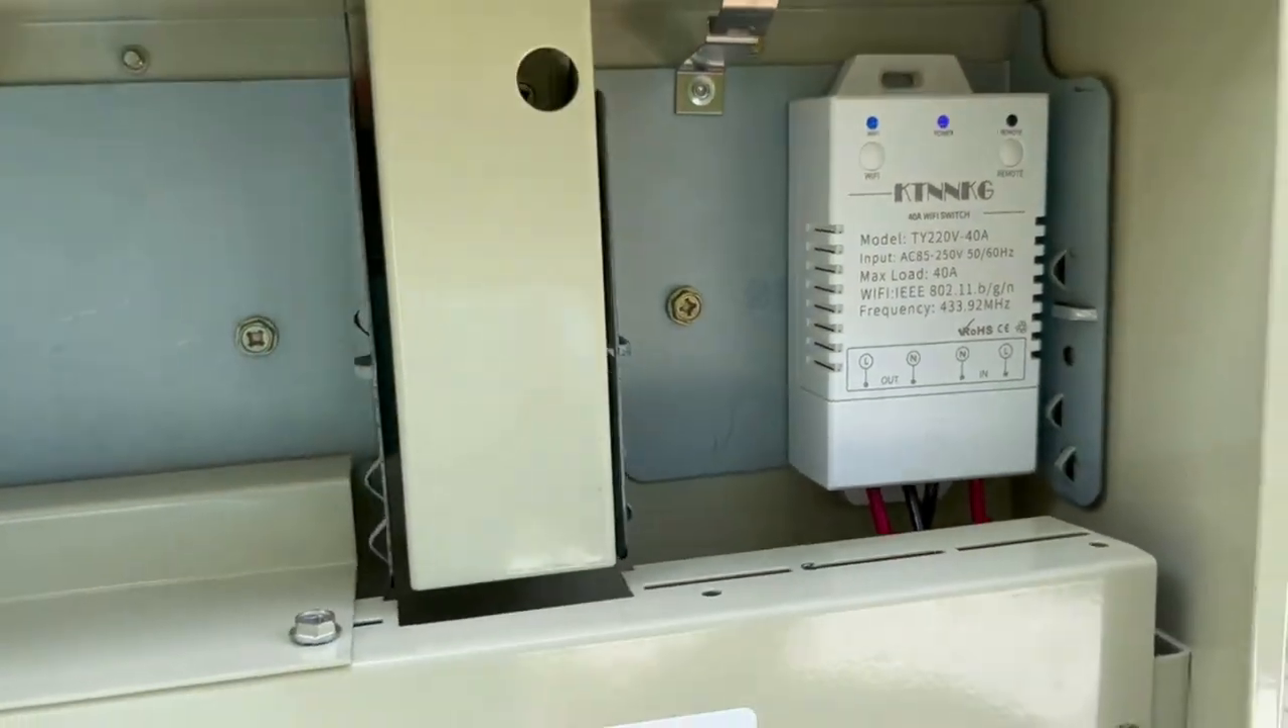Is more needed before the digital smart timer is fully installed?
No.